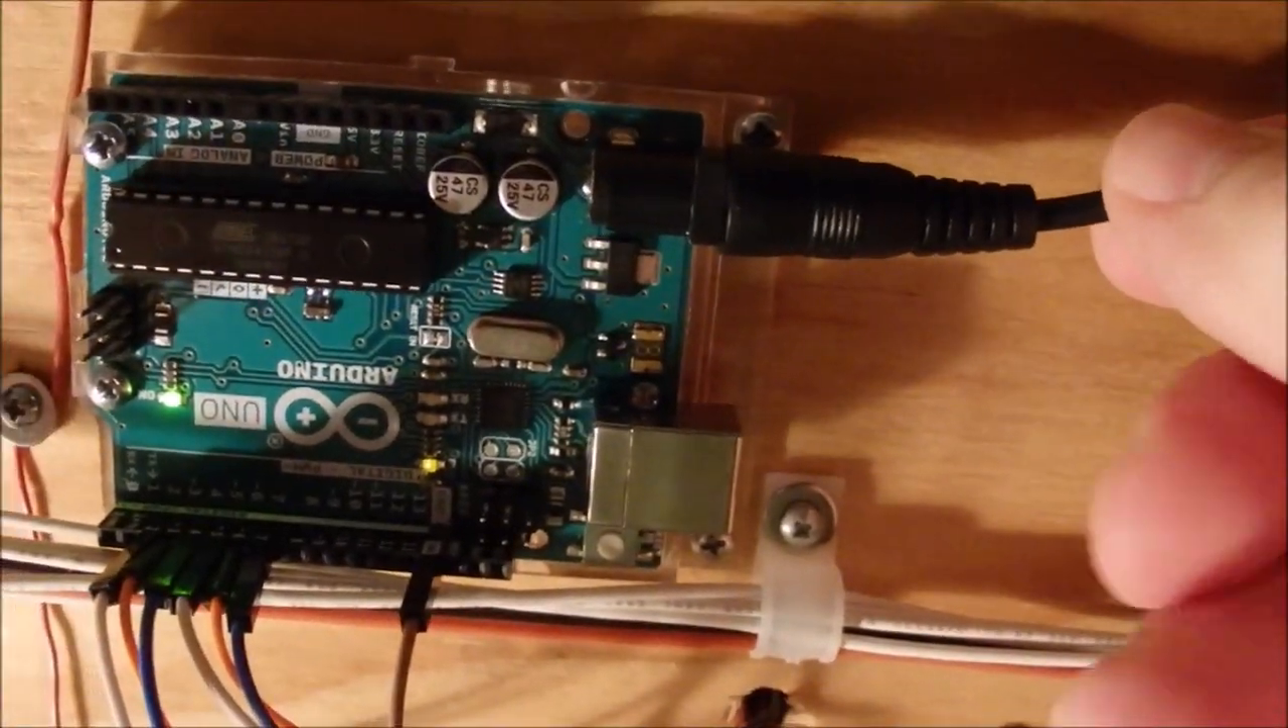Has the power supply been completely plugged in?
Yes.